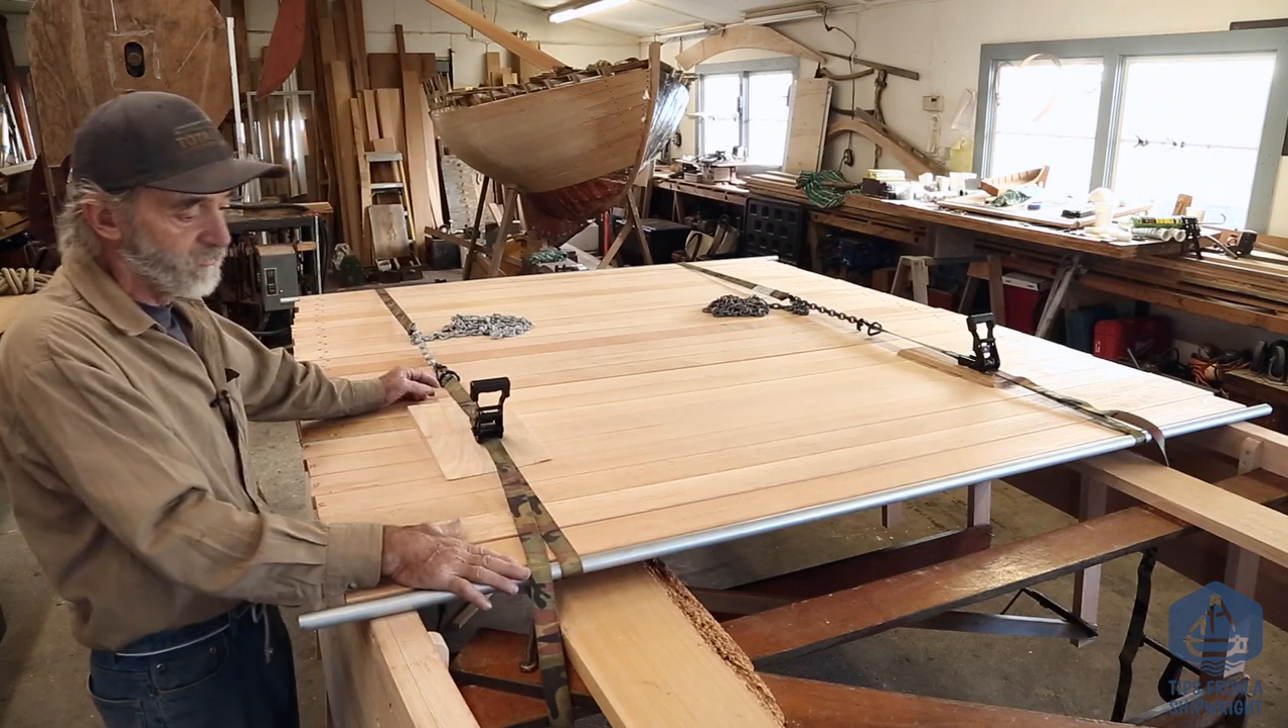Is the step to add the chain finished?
Yes.